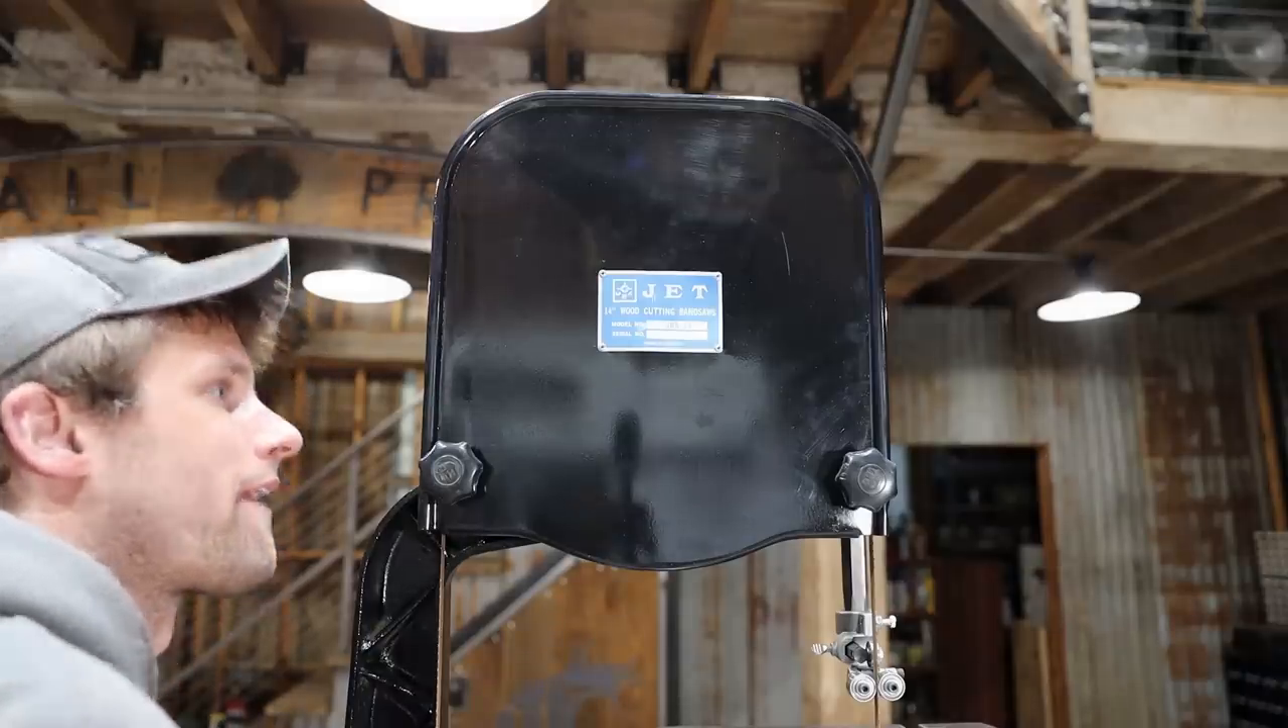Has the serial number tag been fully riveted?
Yes.